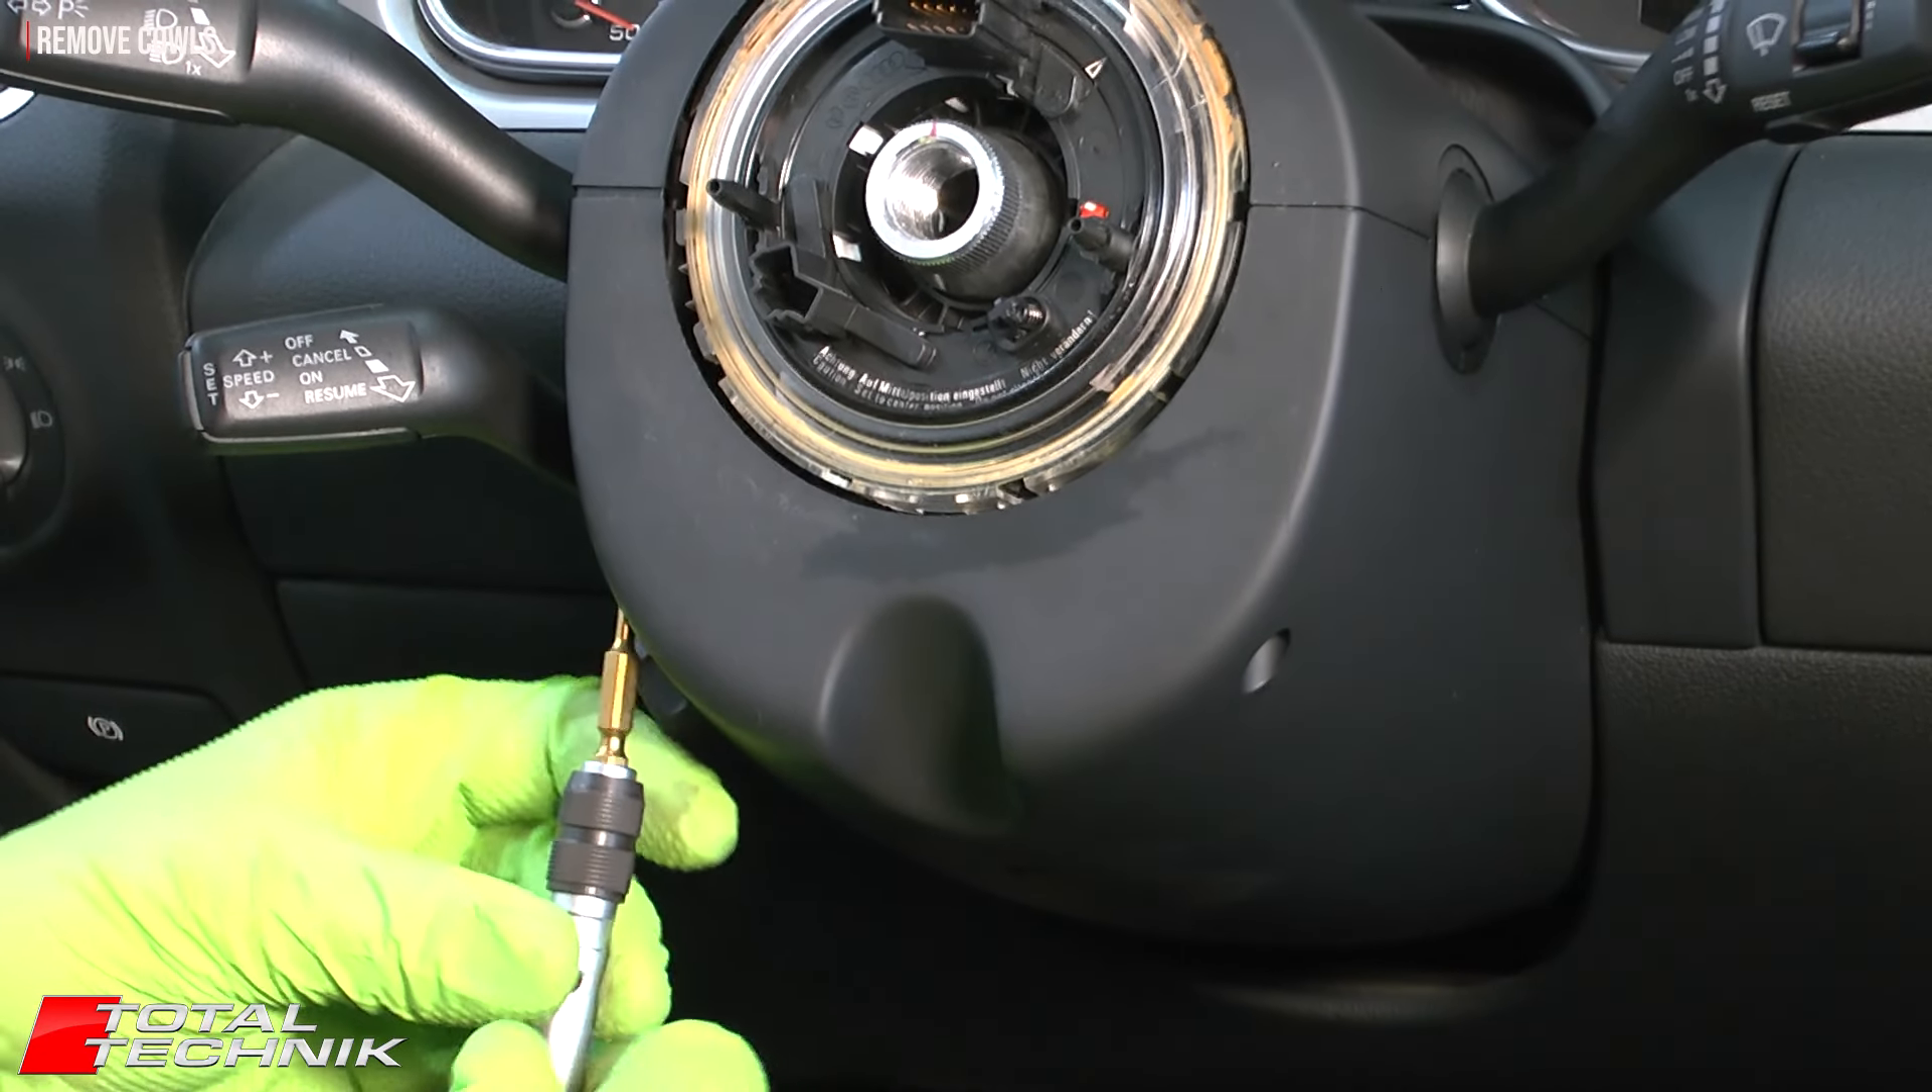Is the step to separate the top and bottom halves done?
No.